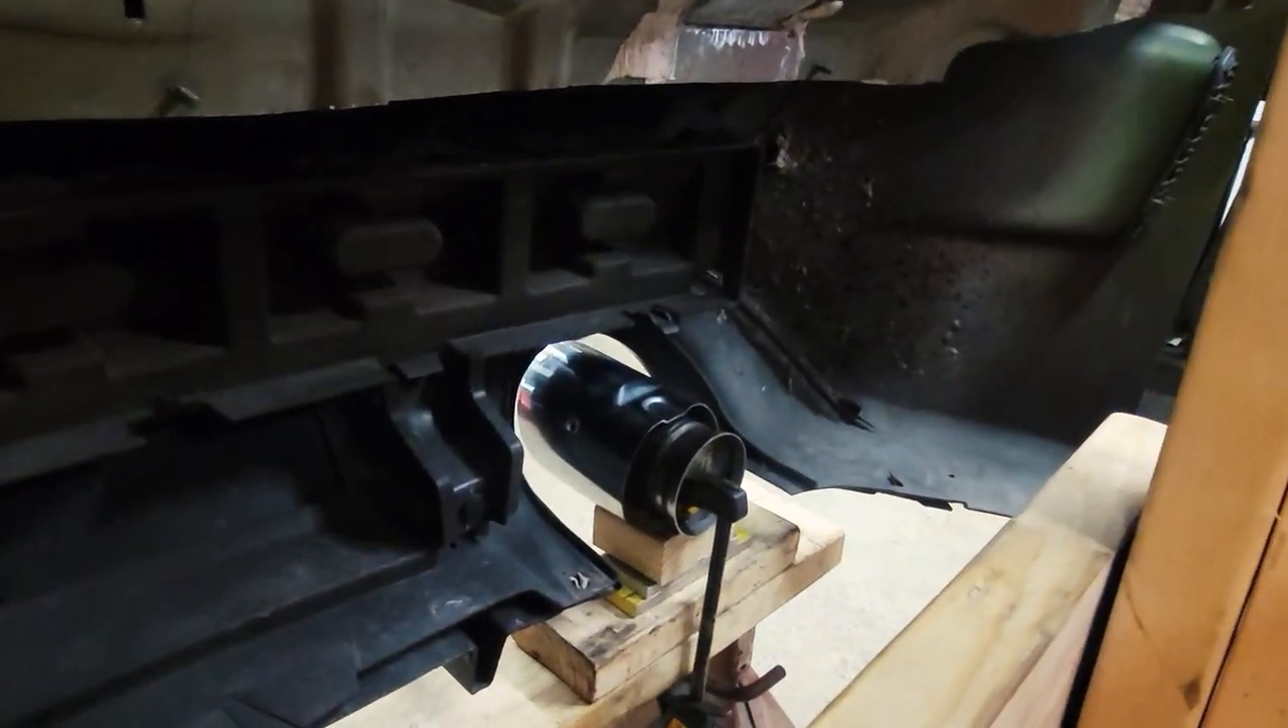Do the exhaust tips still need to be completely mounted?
Yes.